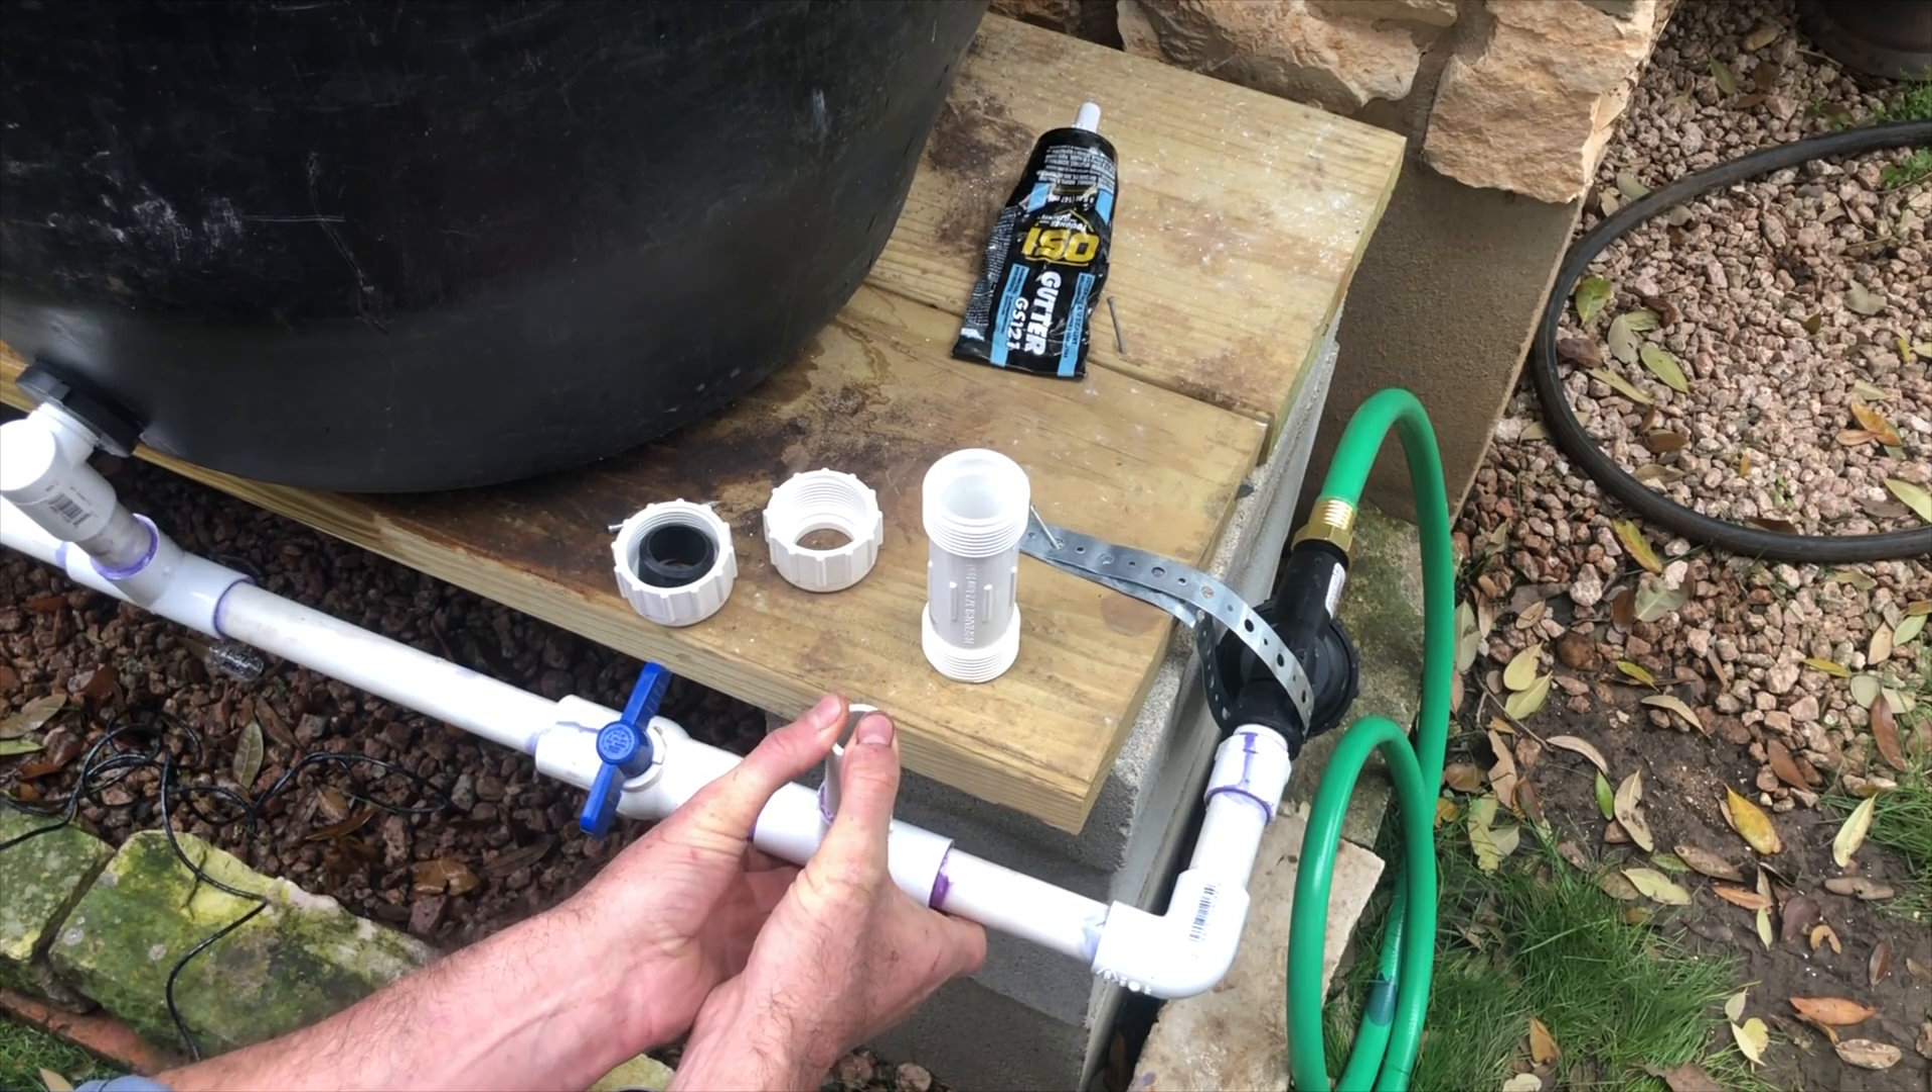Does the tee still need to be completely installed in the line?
No.